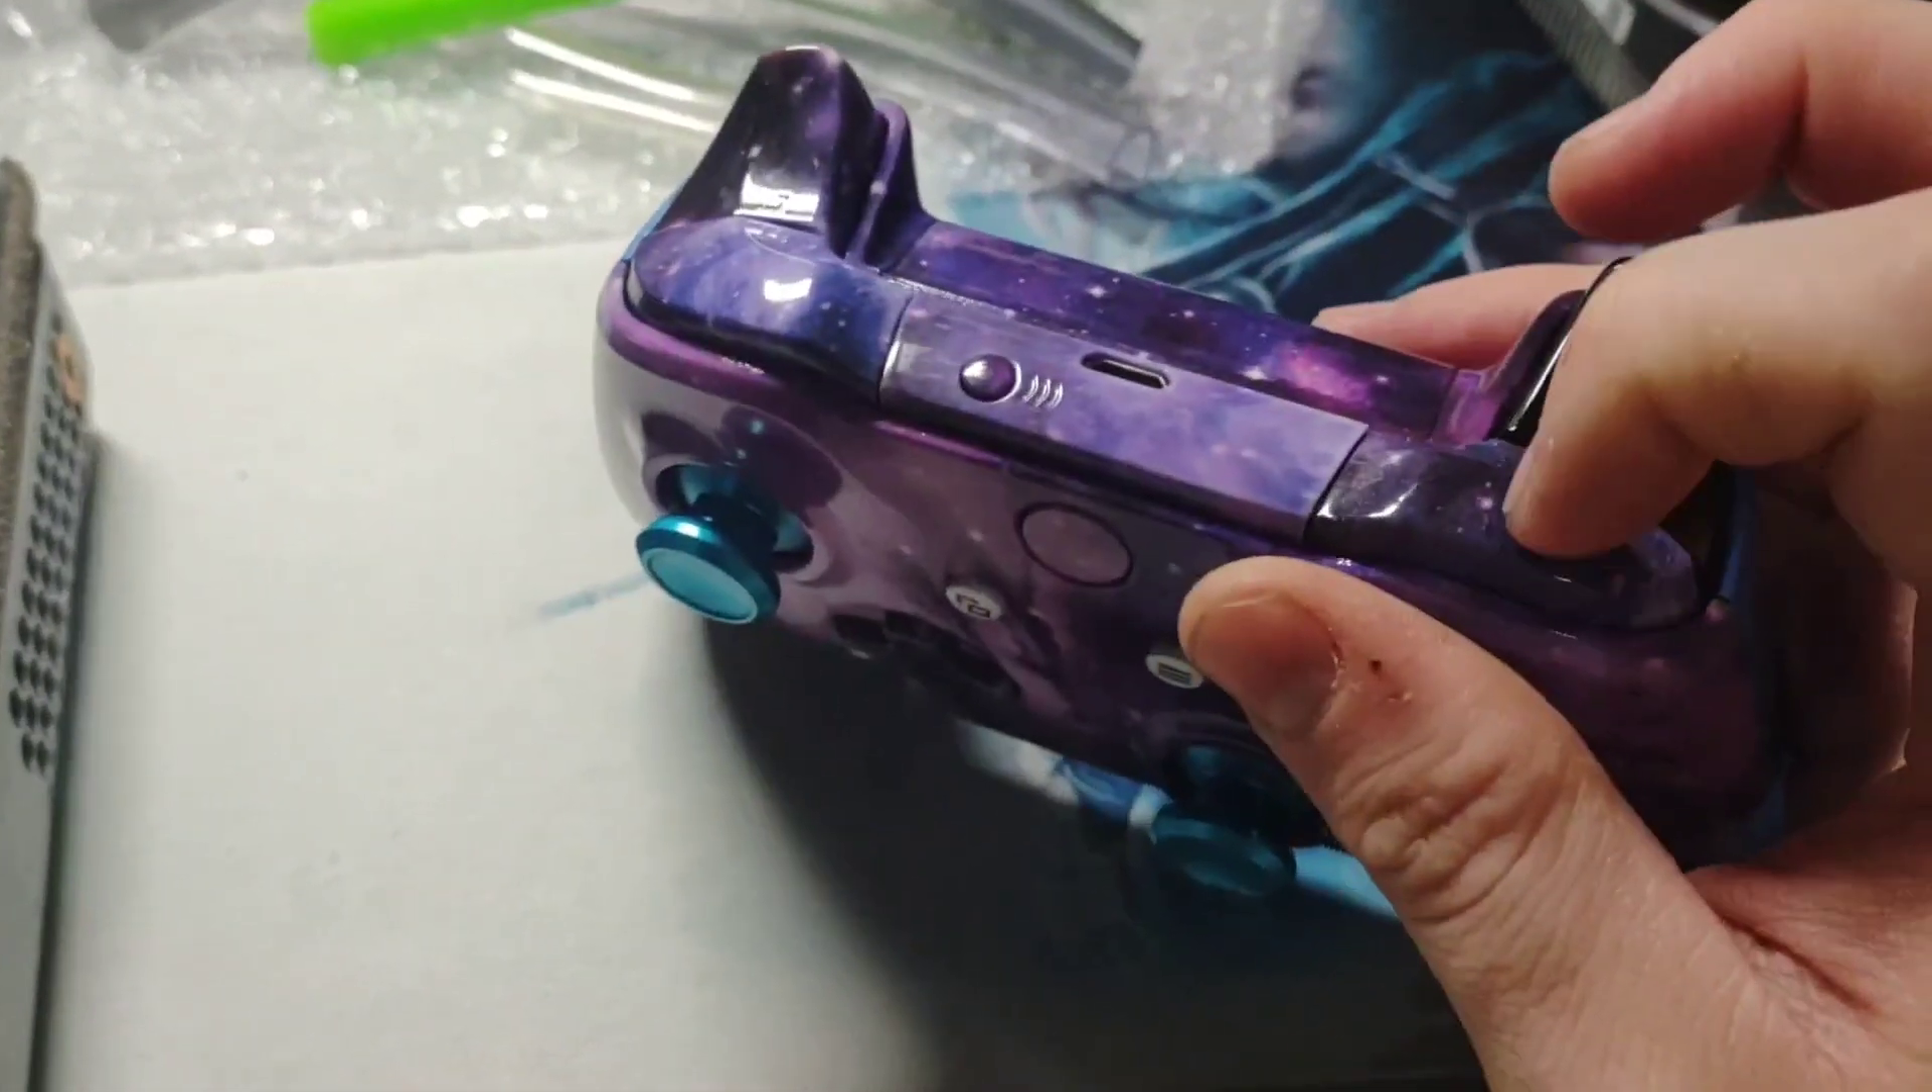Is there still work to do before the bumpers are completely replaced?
No.